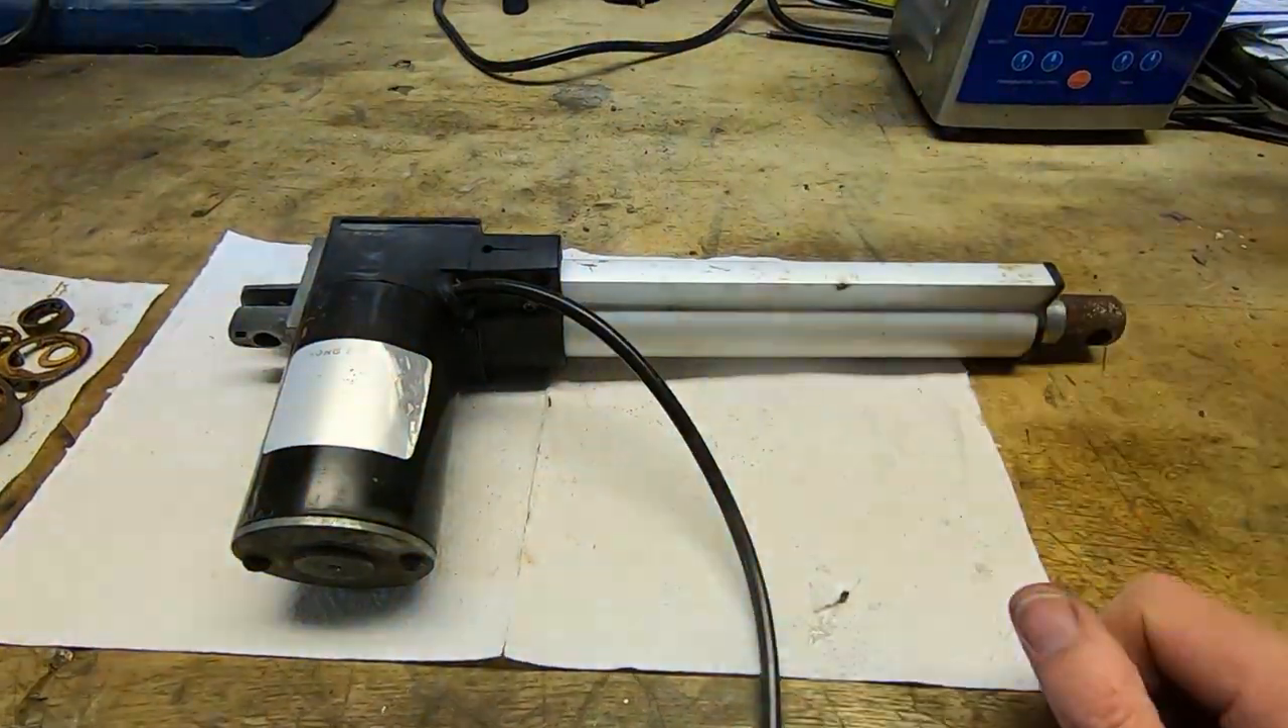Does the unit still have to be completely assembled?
No.